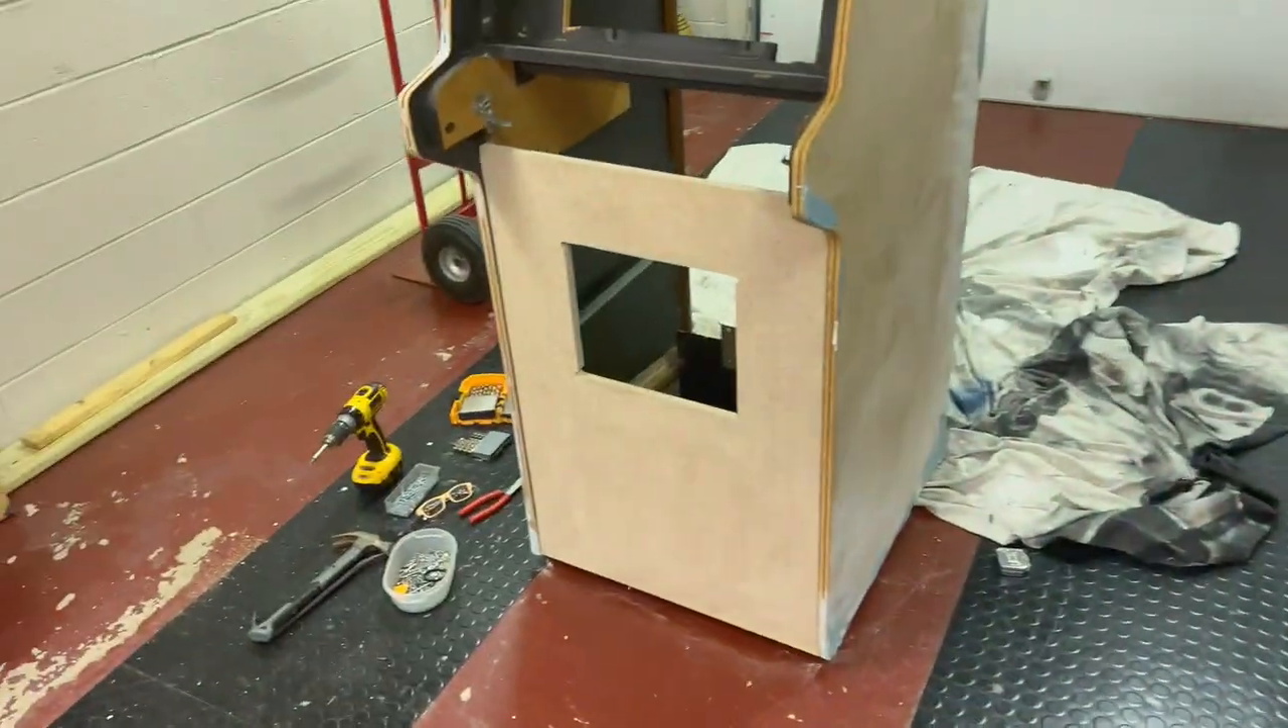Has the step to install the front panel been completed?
Yes.